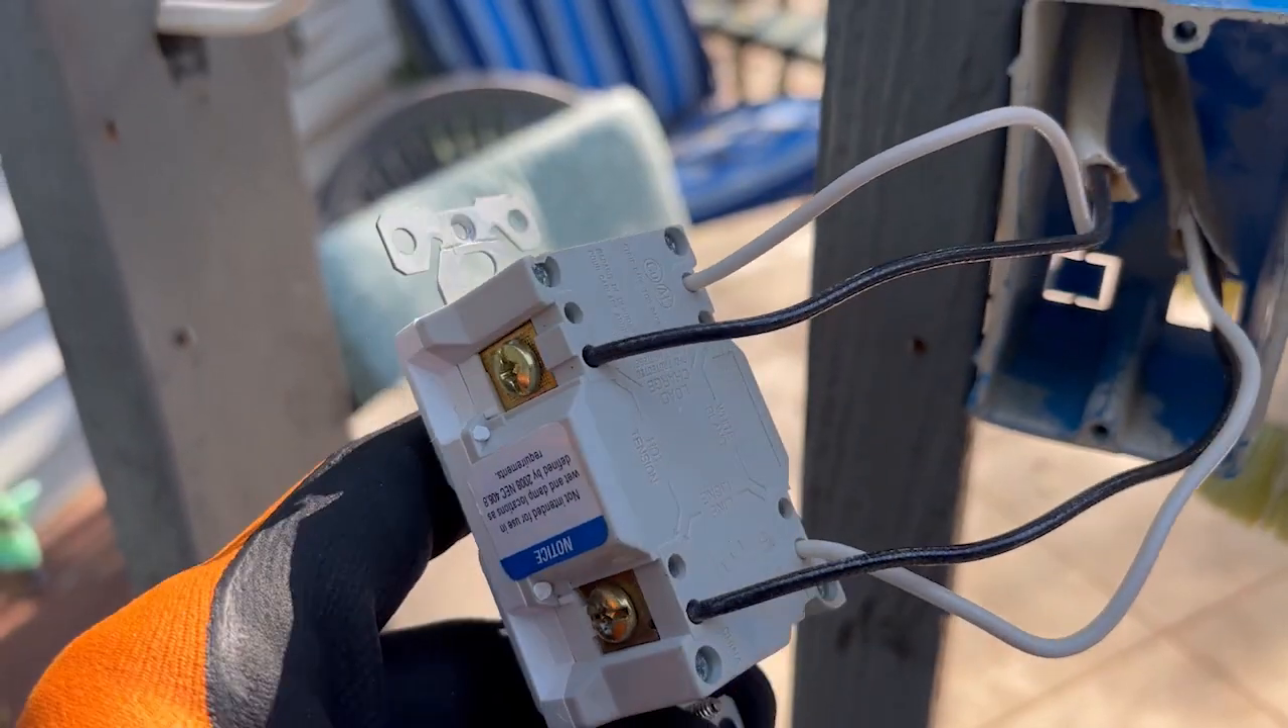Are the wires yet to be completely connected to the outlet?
No.